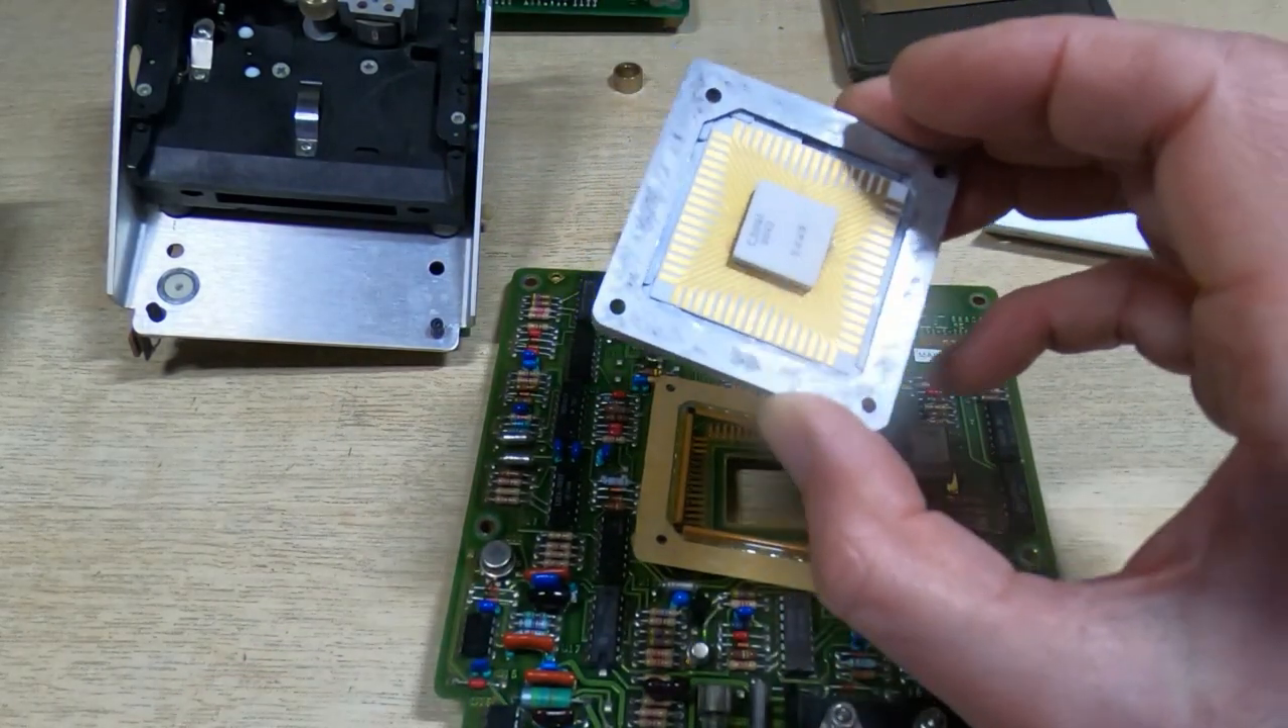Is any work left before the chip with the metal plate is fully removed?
No.